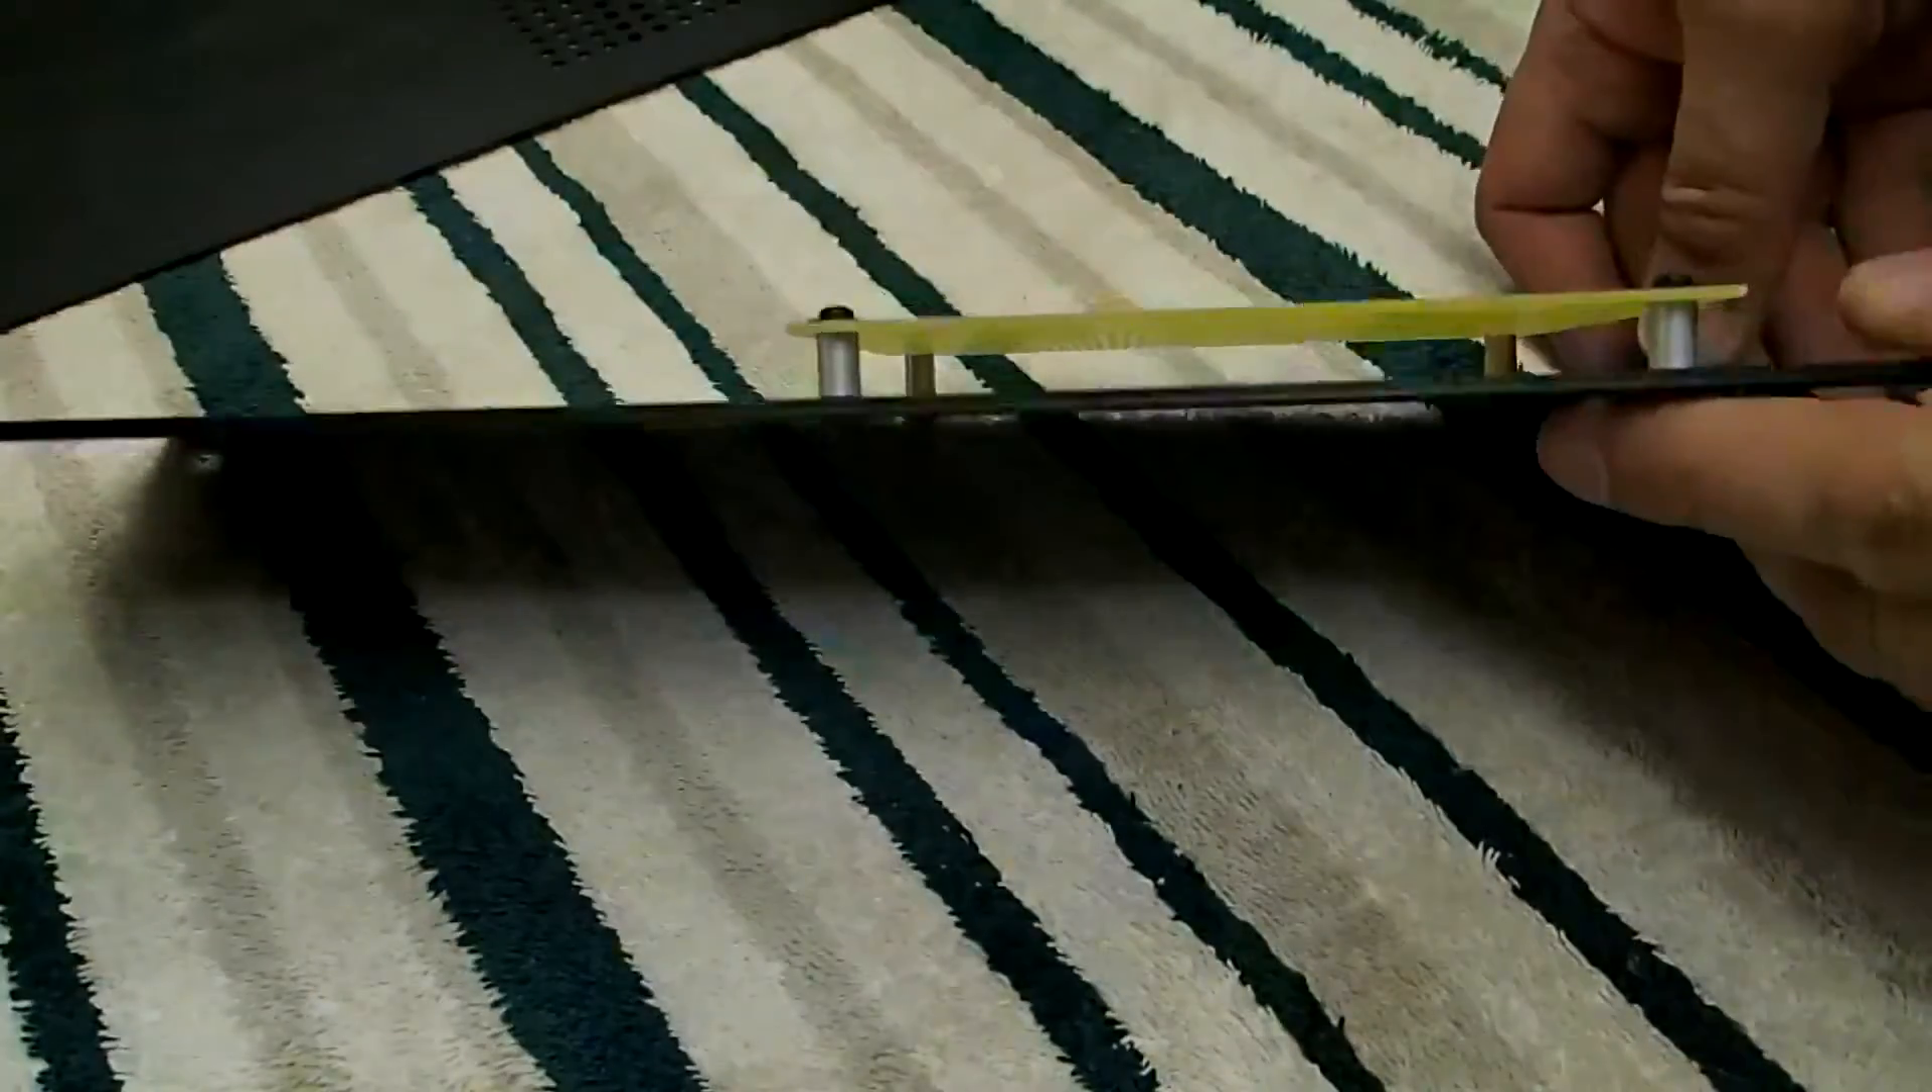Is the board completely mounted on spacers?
Yes.